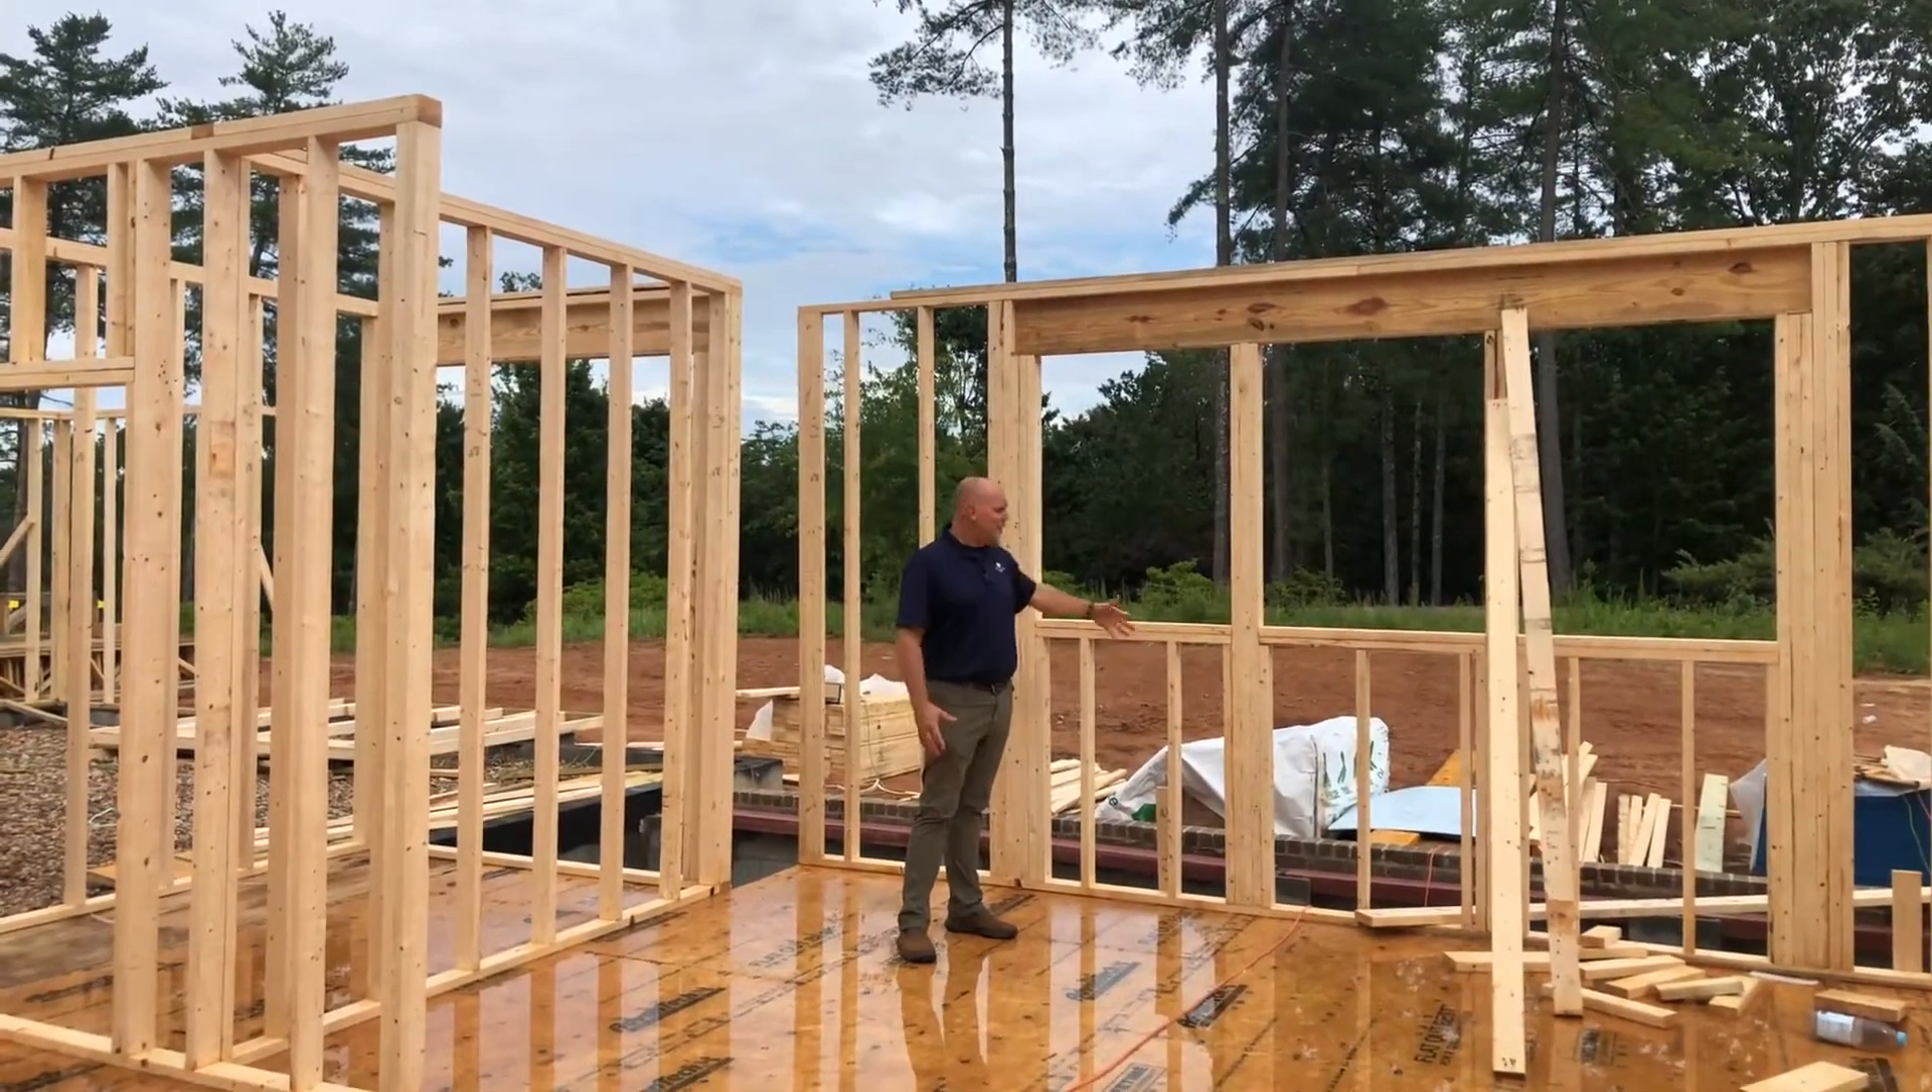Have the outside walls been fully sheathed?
No.